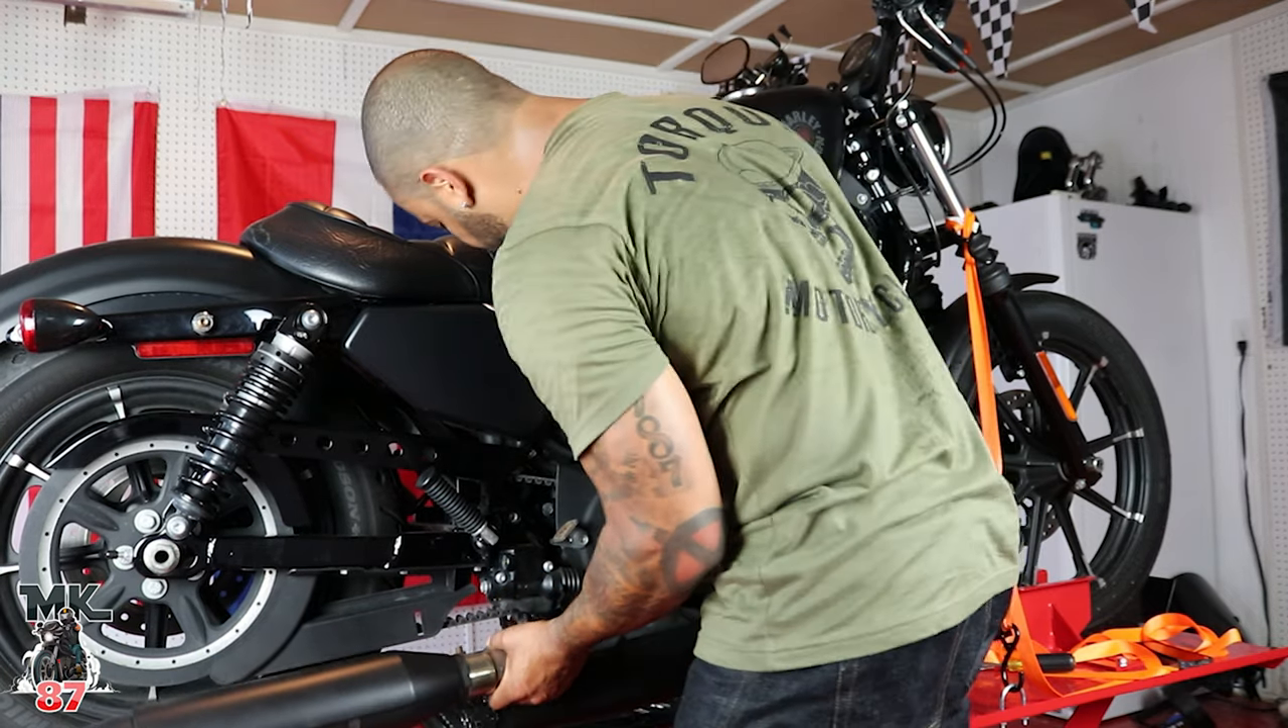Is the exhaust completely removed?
No.